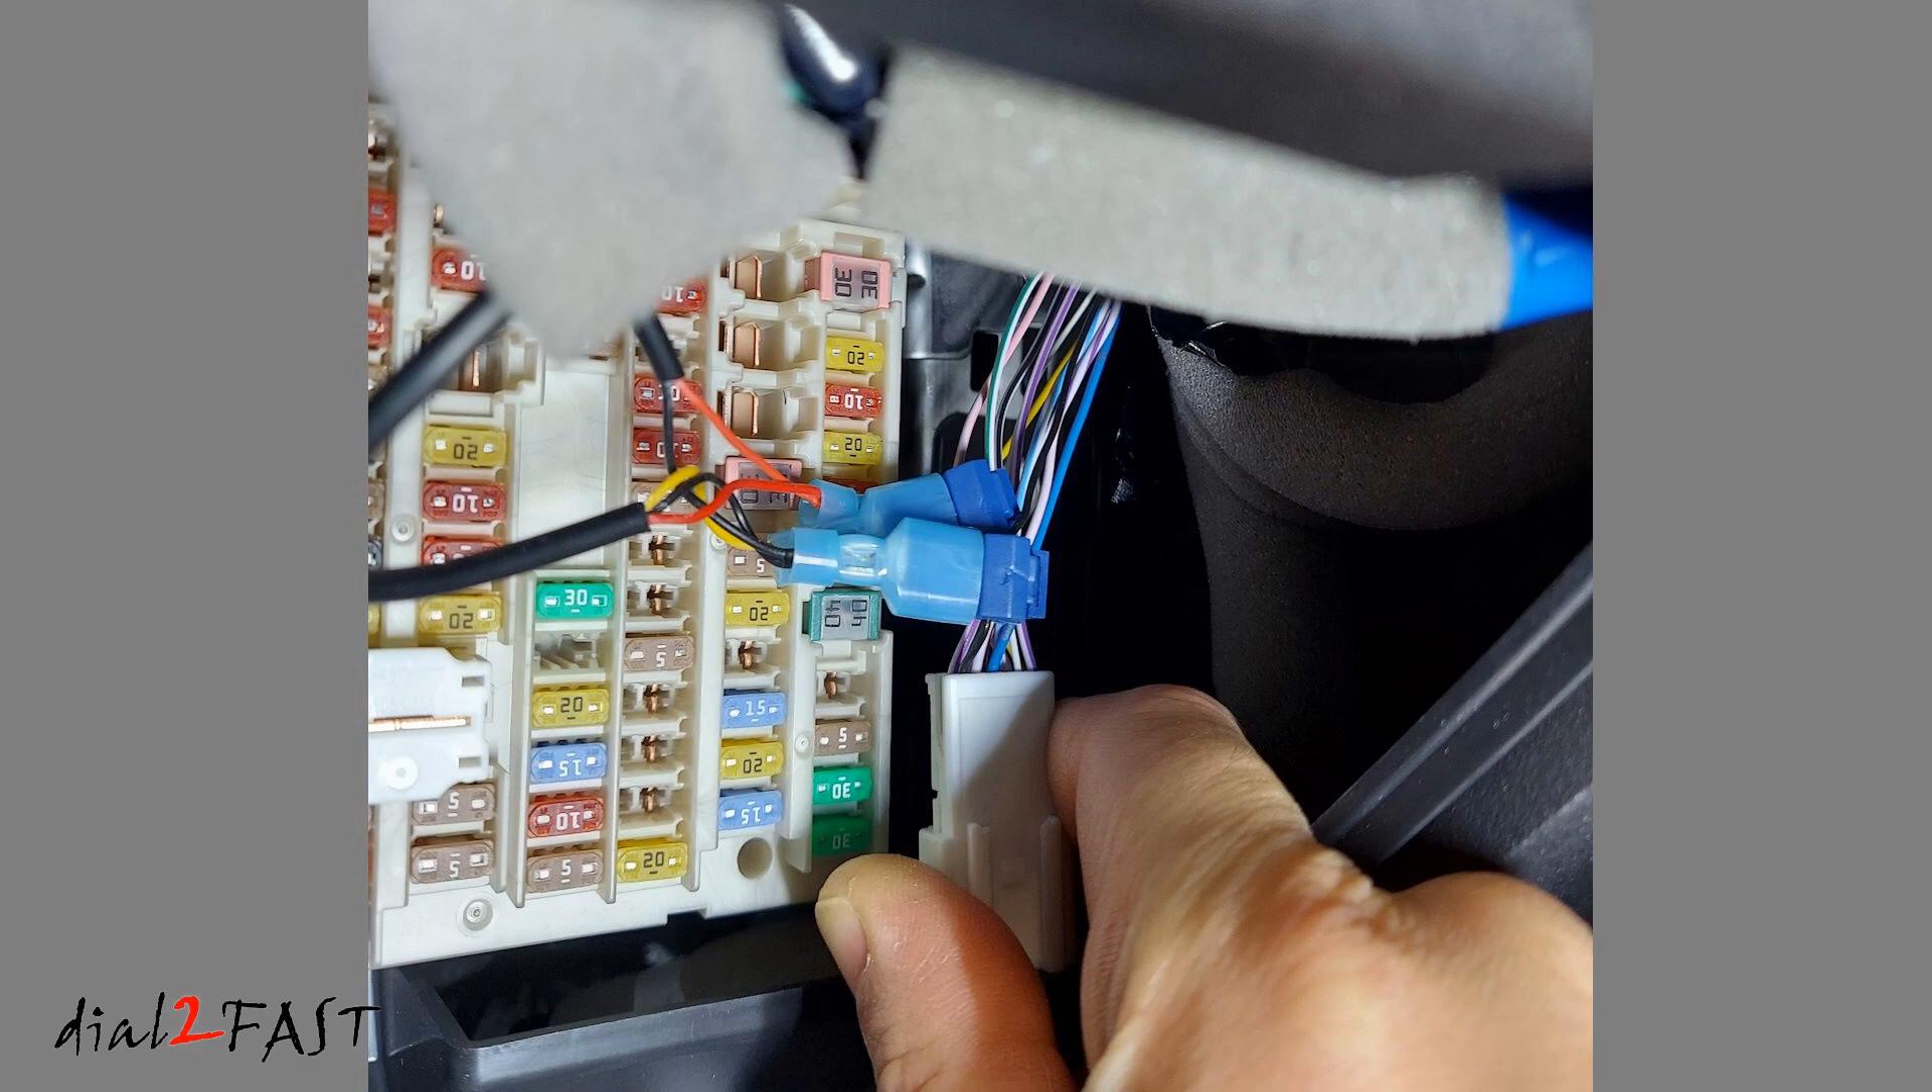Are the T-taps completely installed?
Yes.